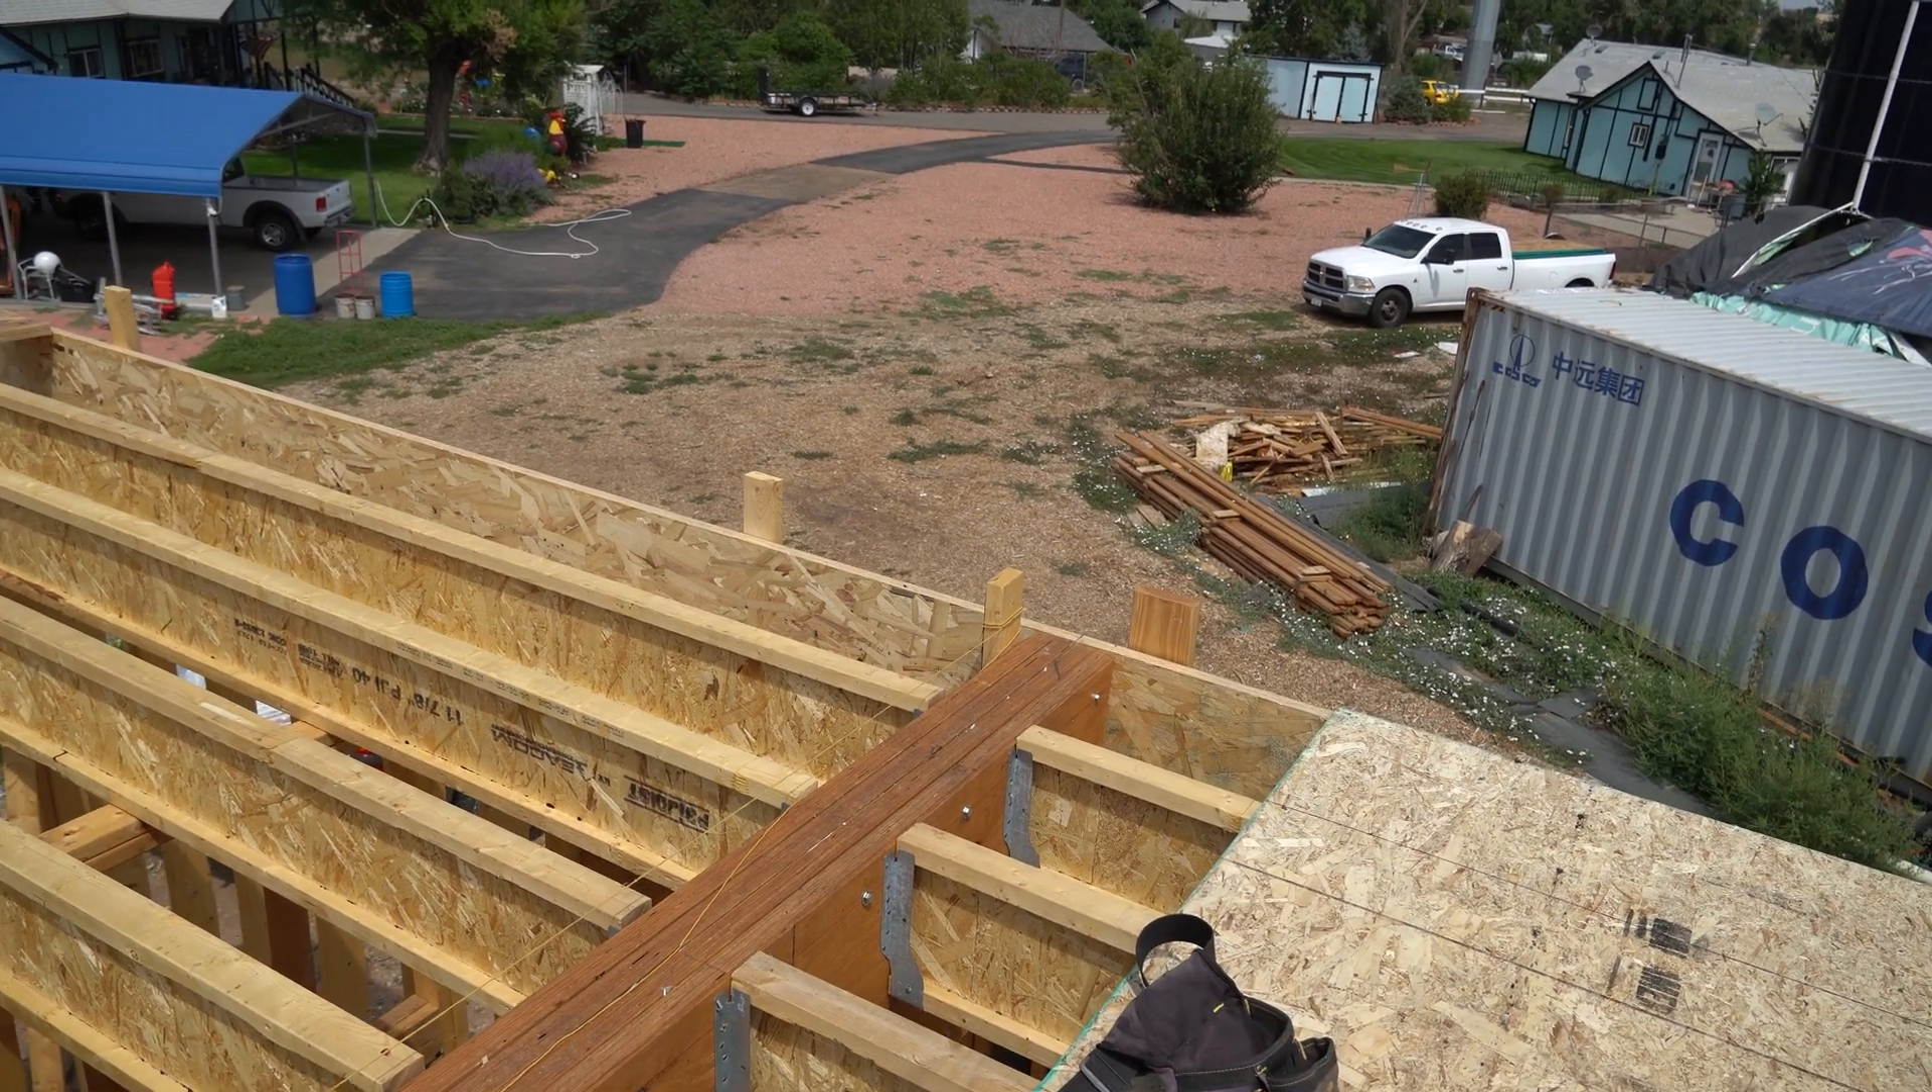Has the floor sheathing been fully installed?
No.